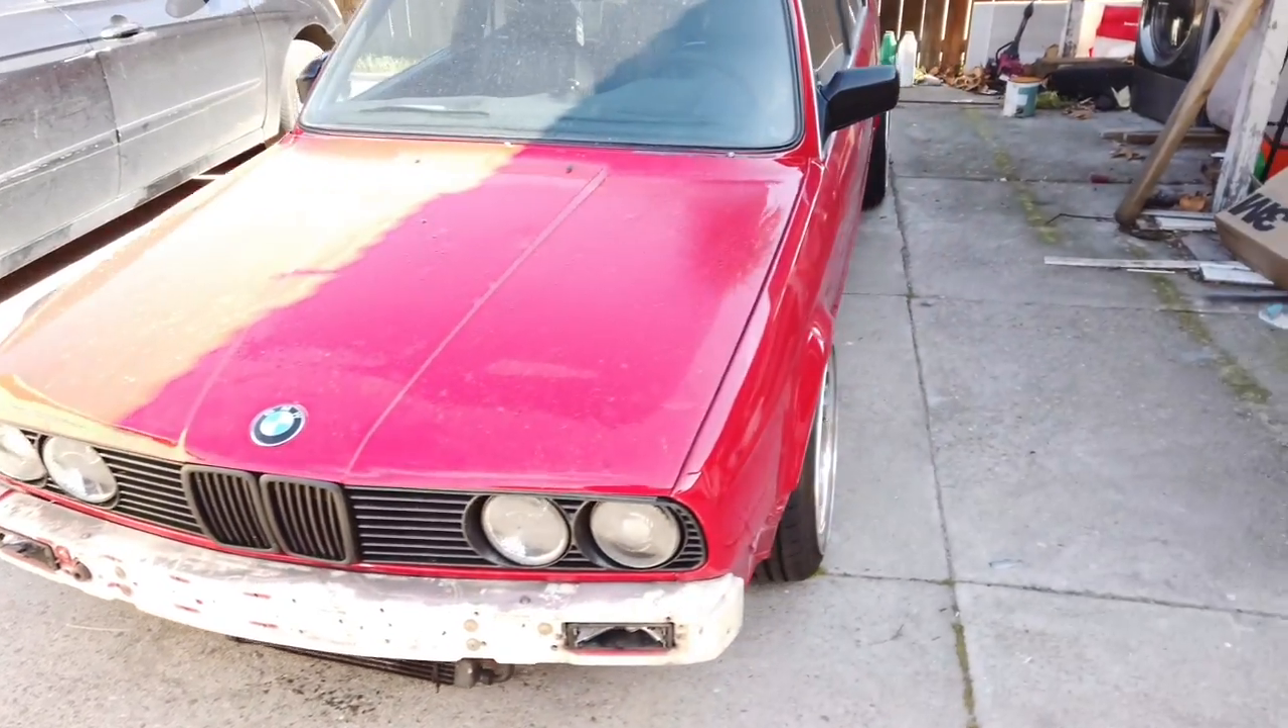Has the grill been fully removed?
No.